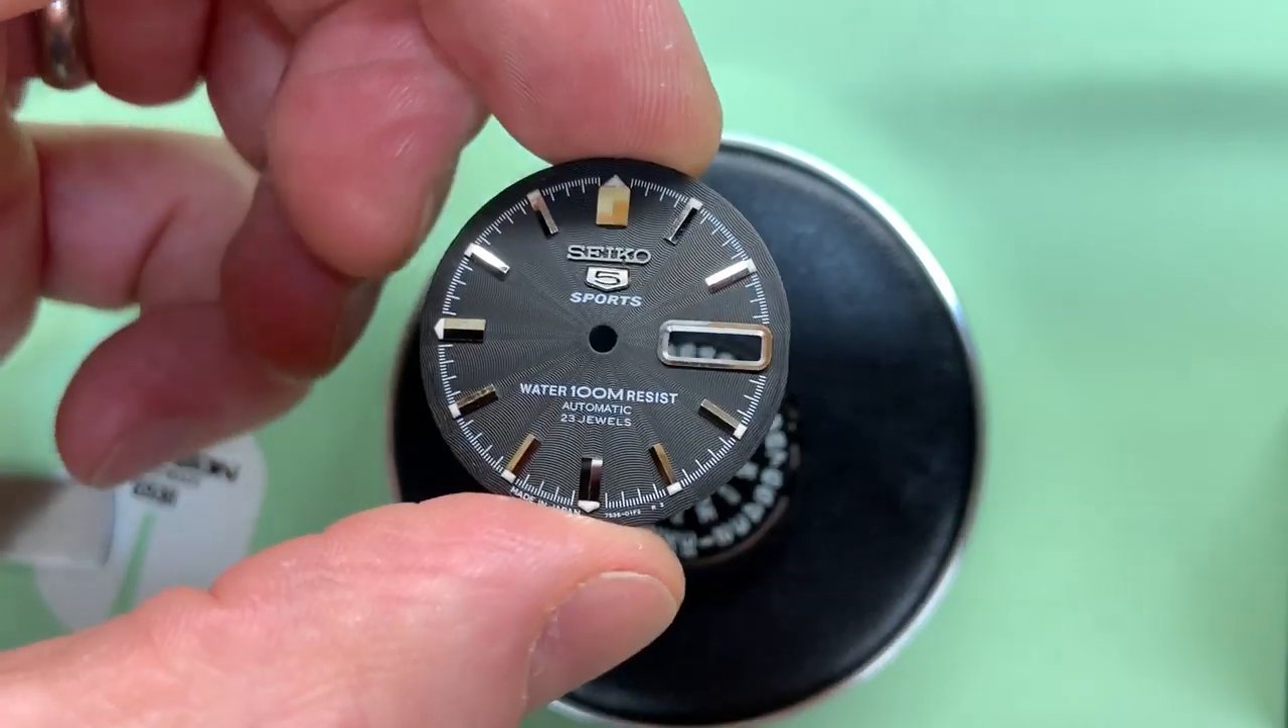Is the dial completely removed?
Yes.